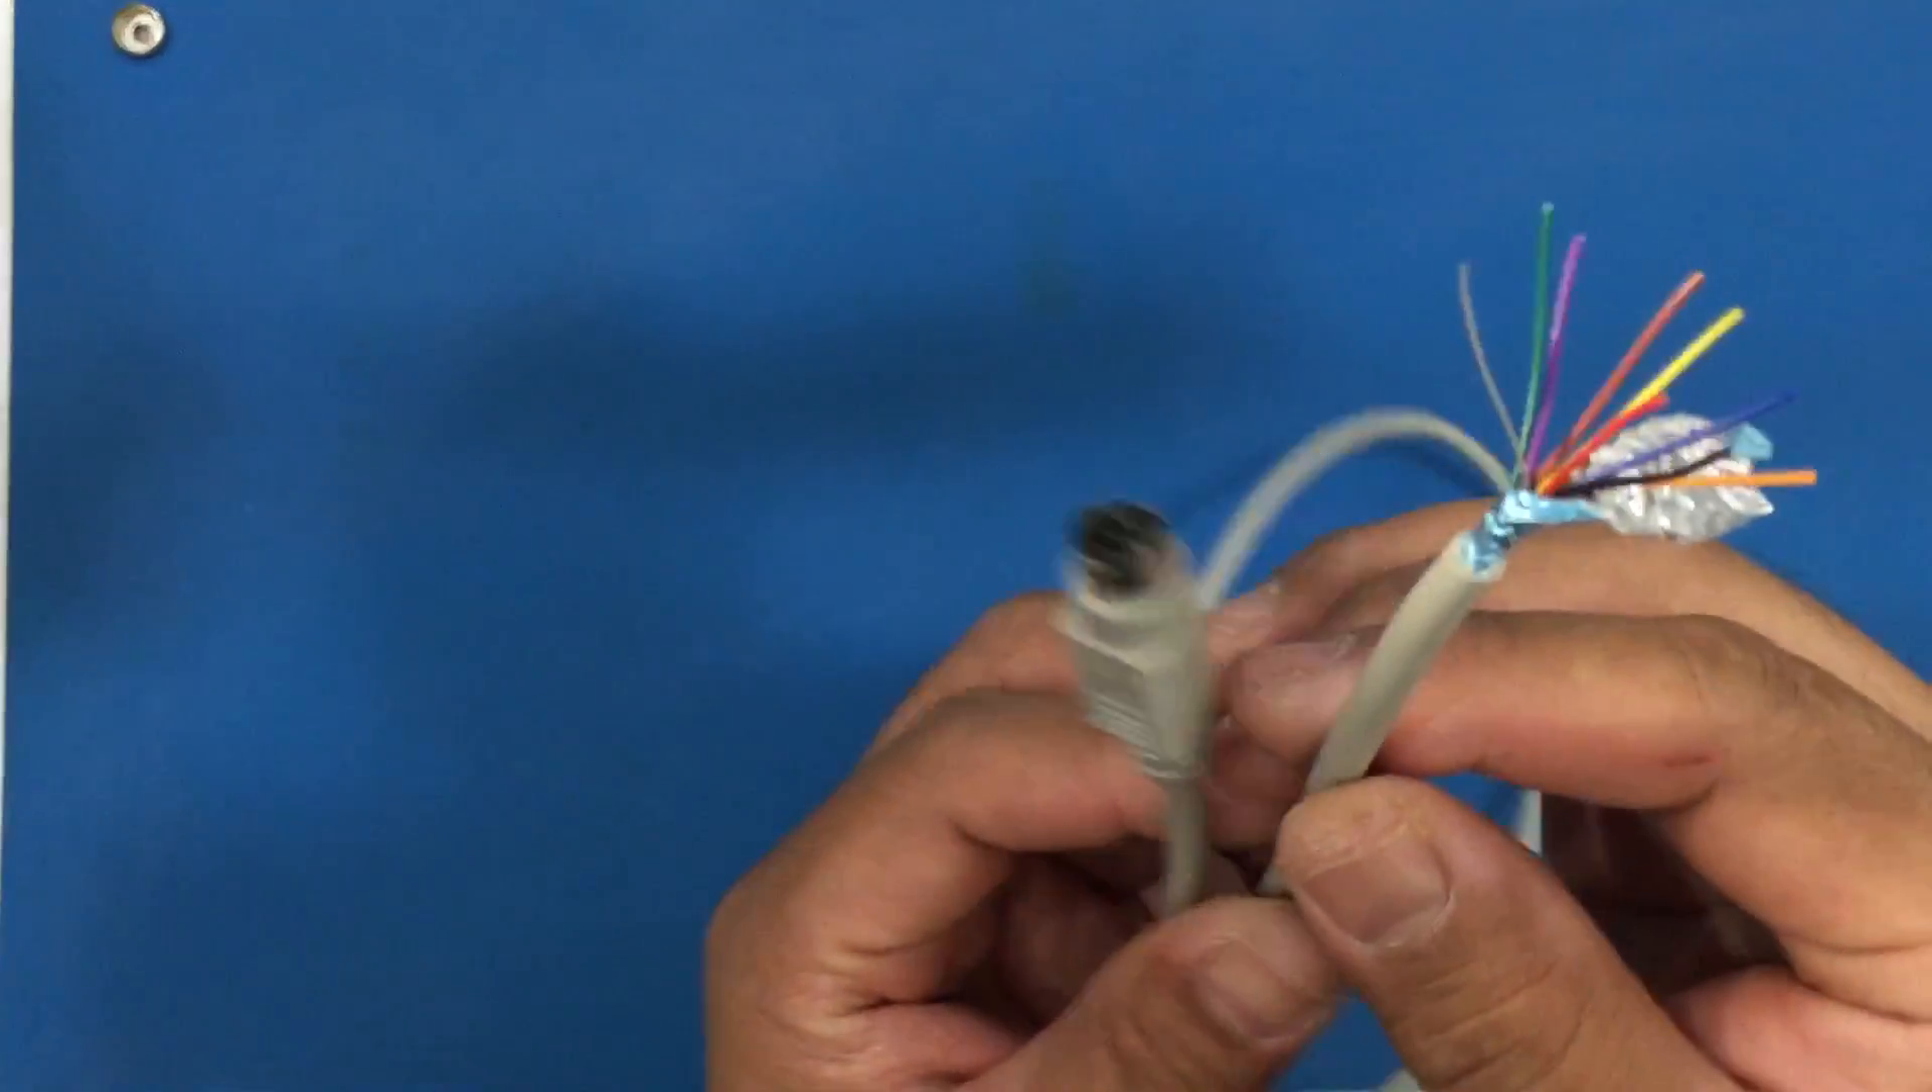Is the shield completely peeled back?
Yes.